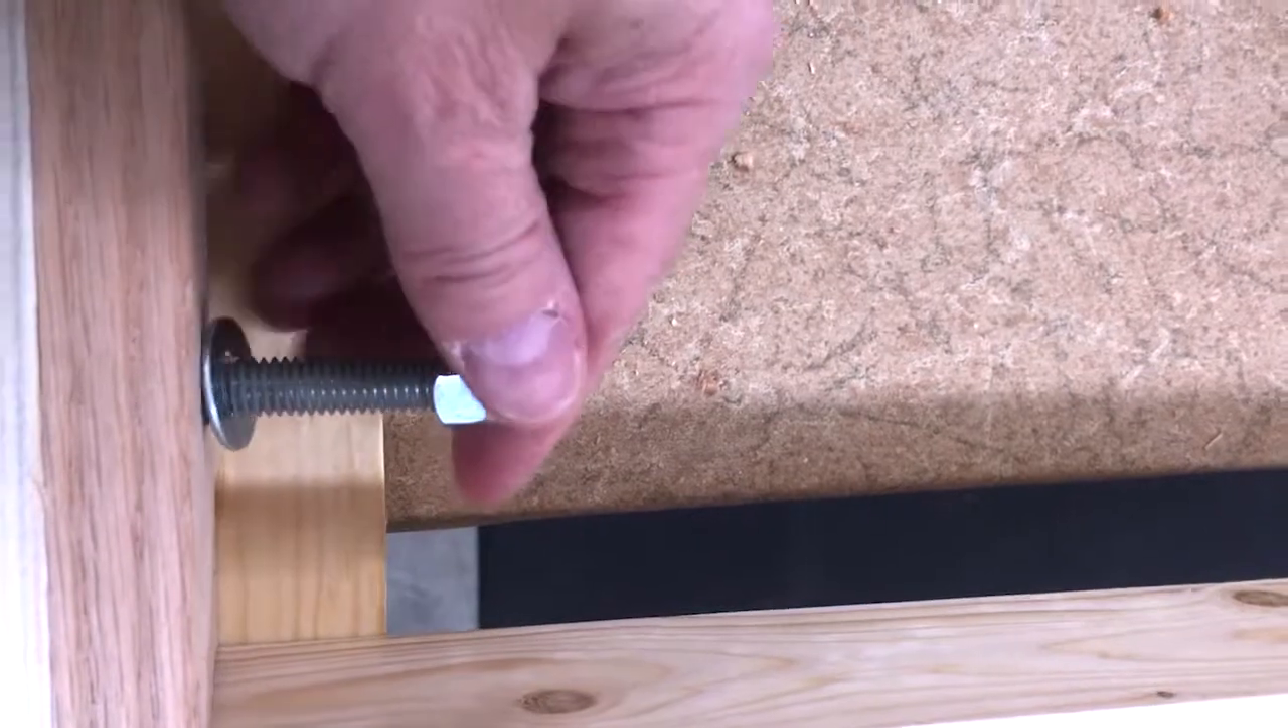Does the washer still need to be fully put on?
No.